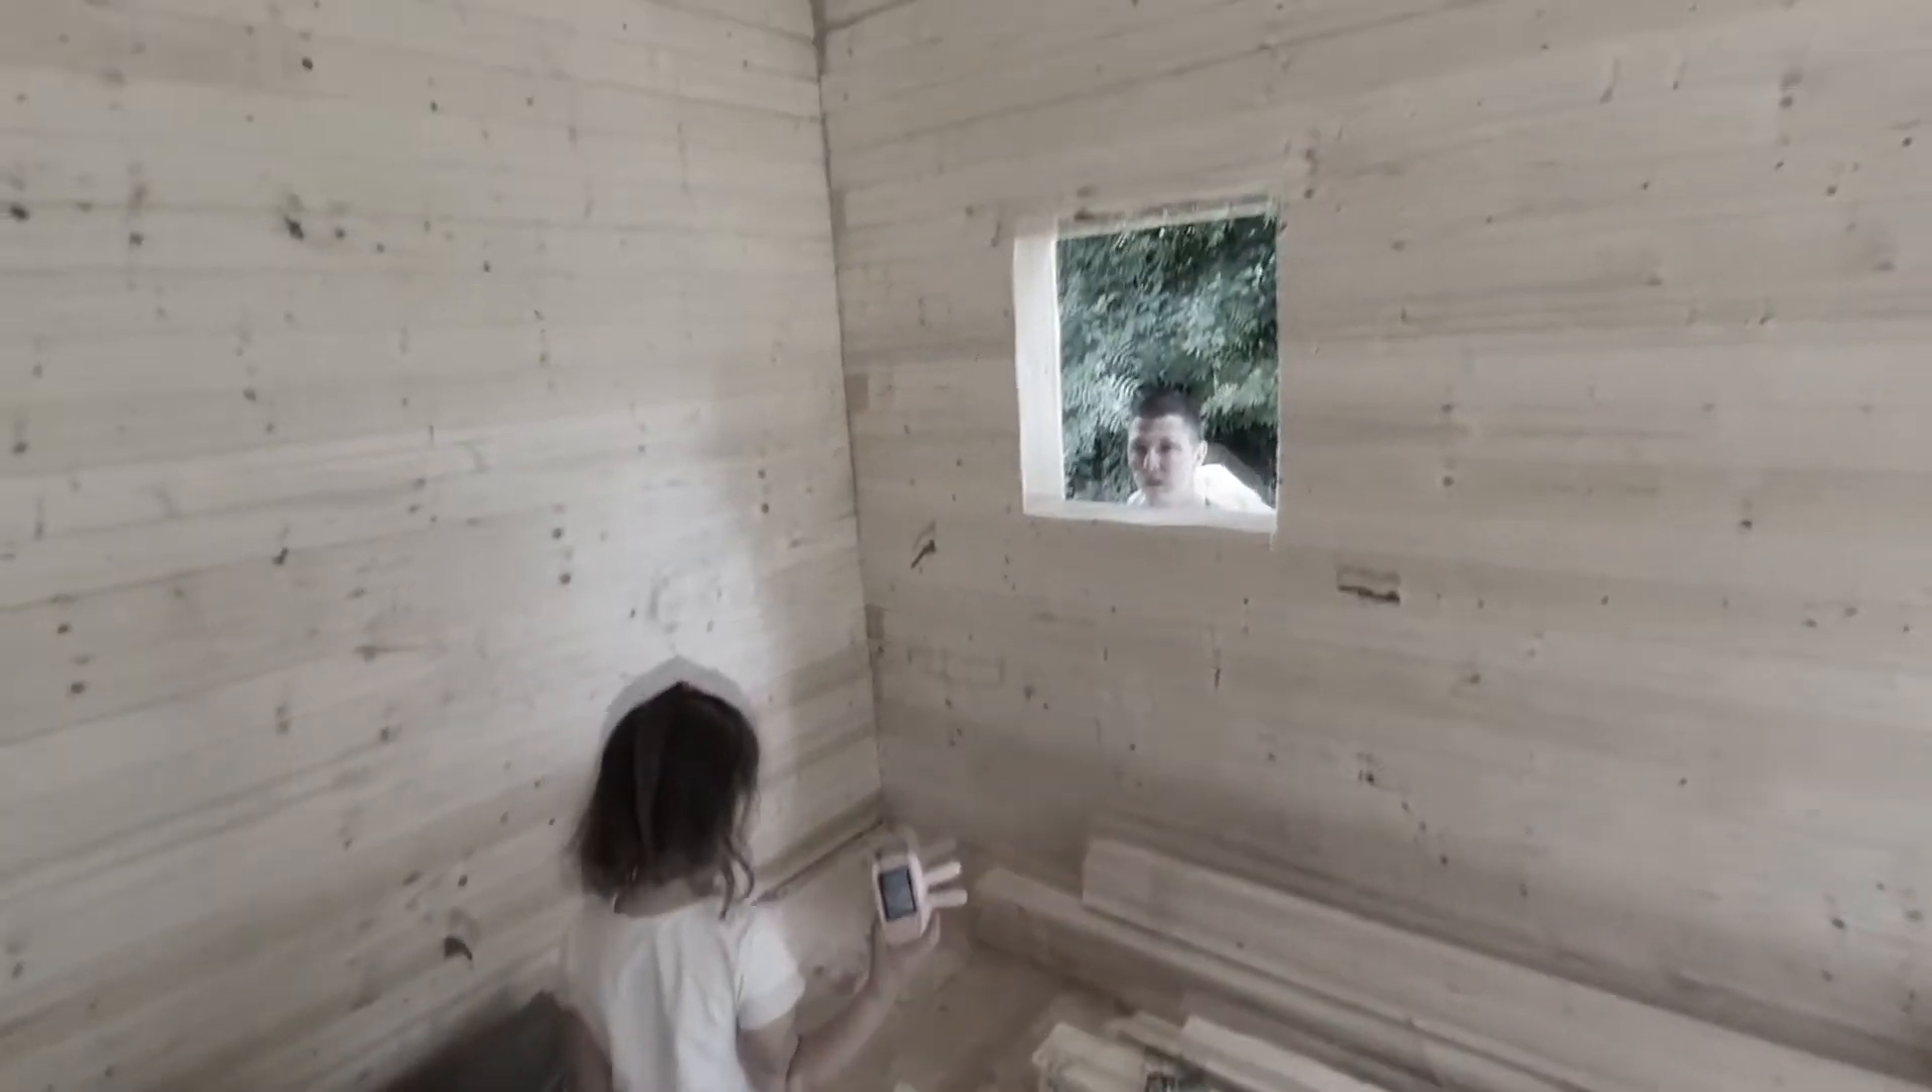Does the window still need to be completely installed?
Yes.